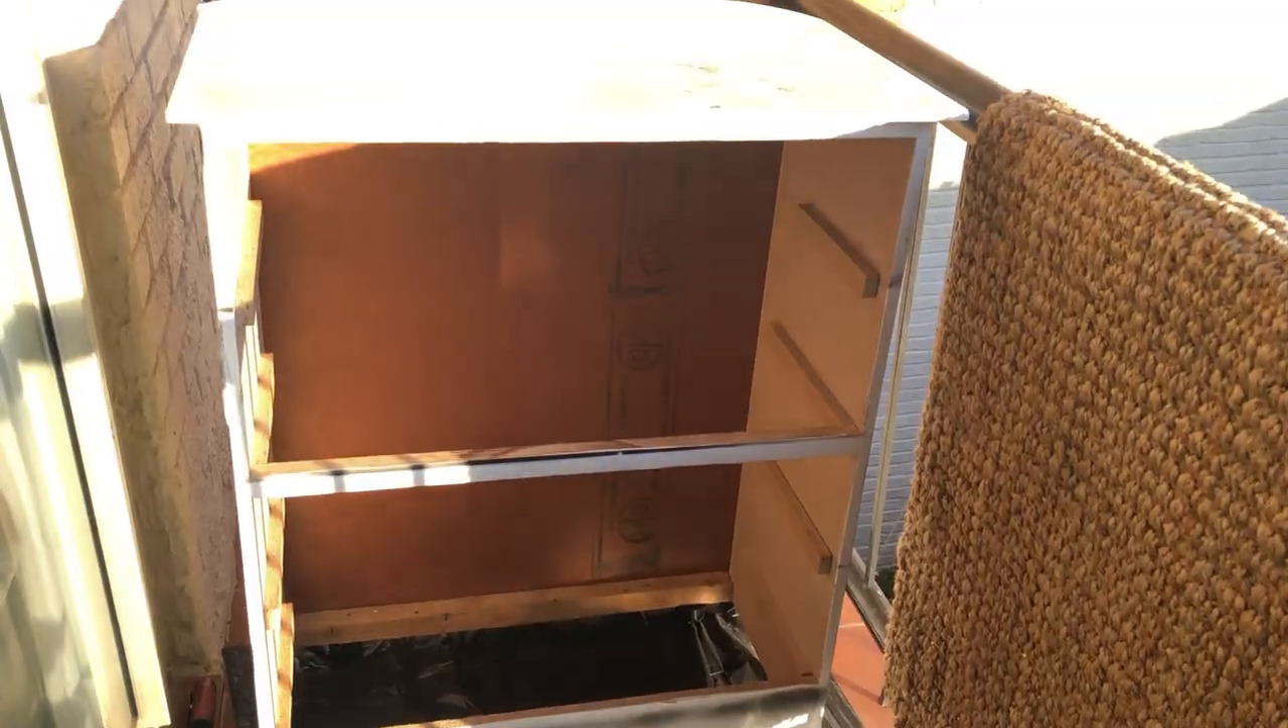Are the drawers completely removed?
Yes.